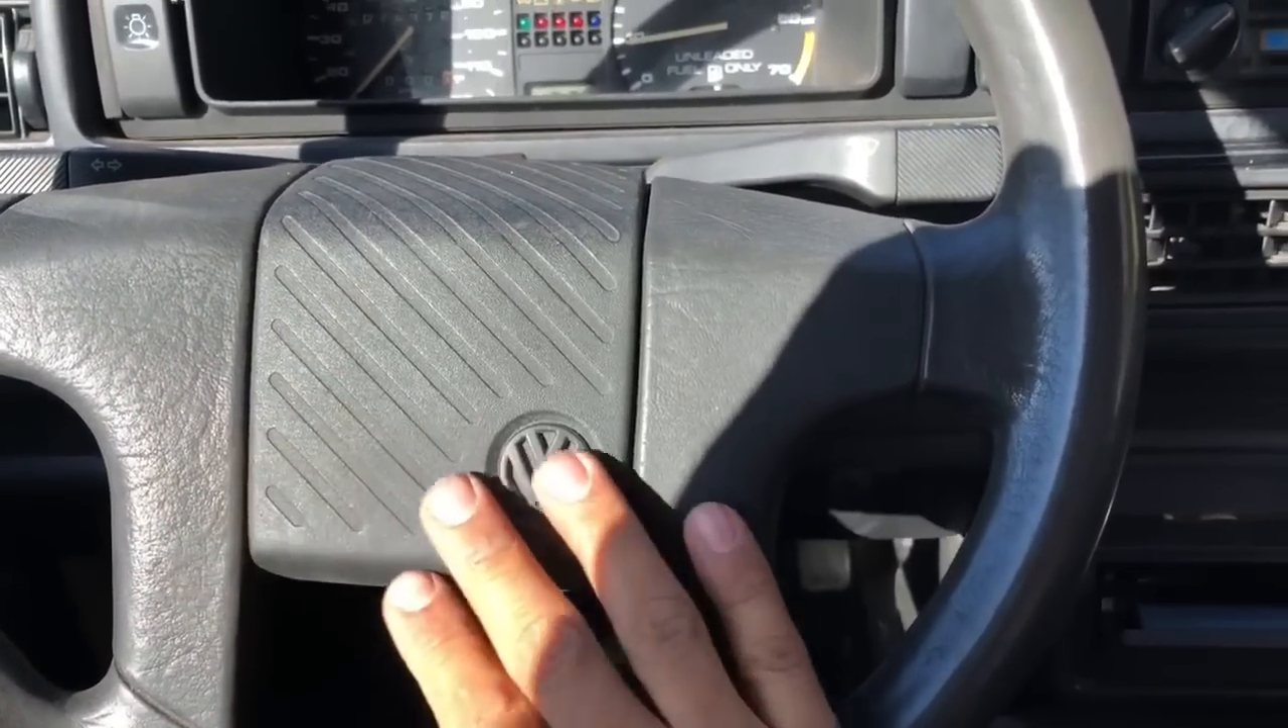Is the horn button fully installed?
Yes.